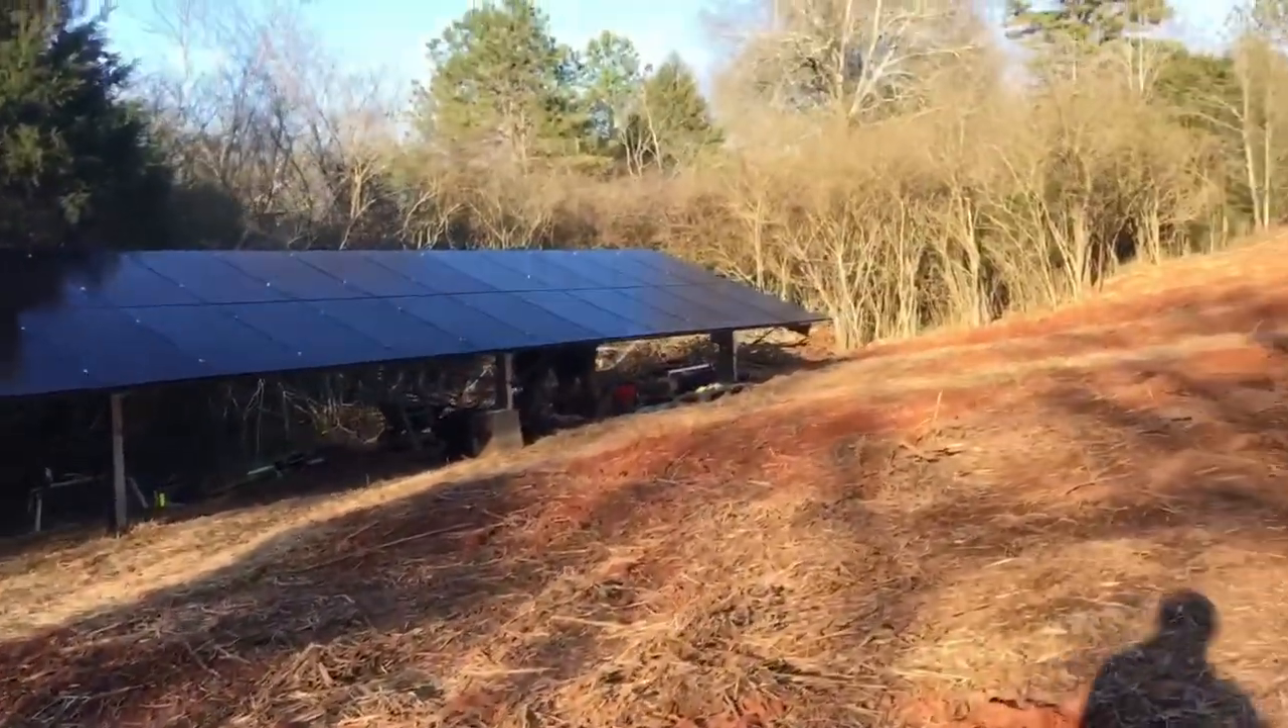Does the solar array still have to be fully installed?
No.